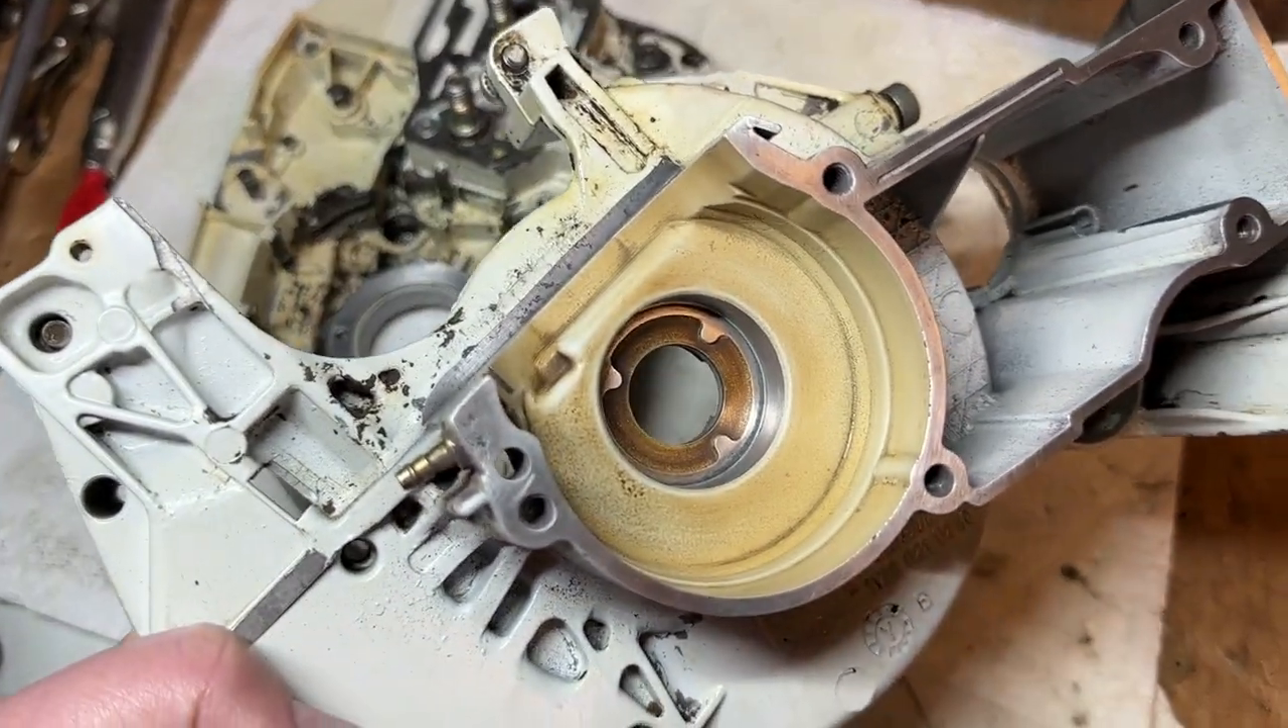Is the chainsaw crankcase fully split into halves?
Yes.